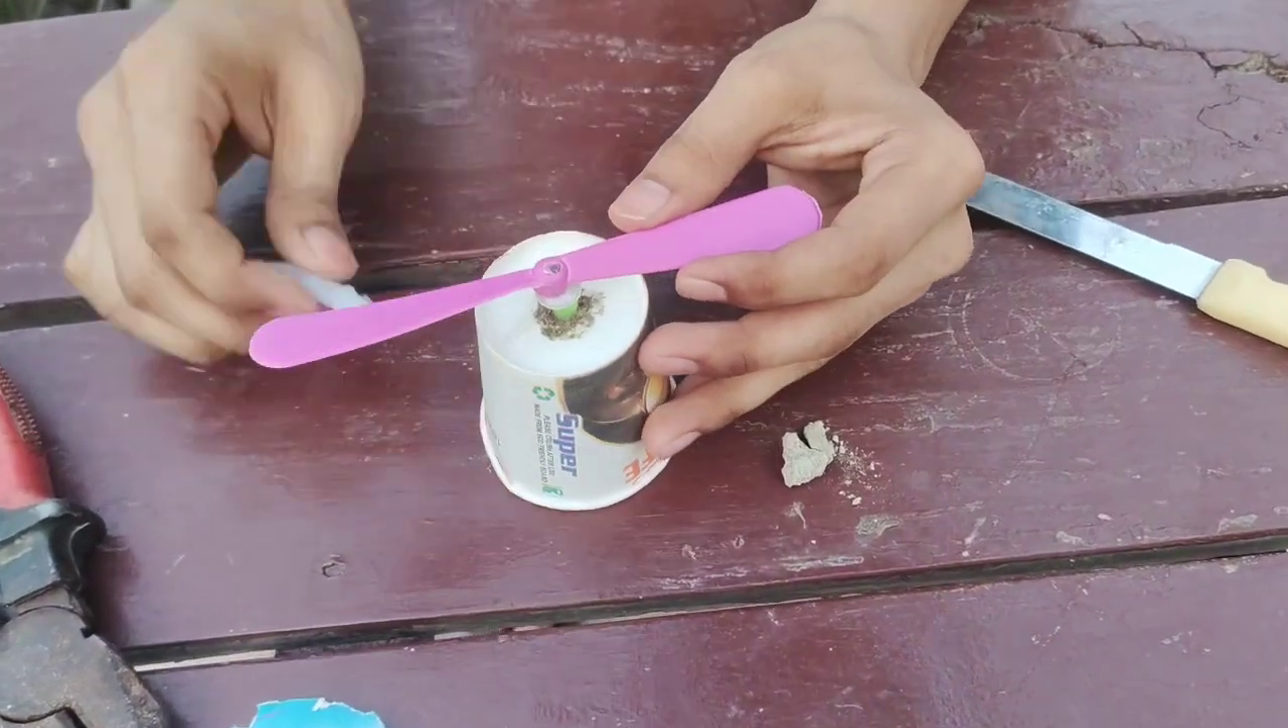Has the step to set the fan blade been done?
Yes.